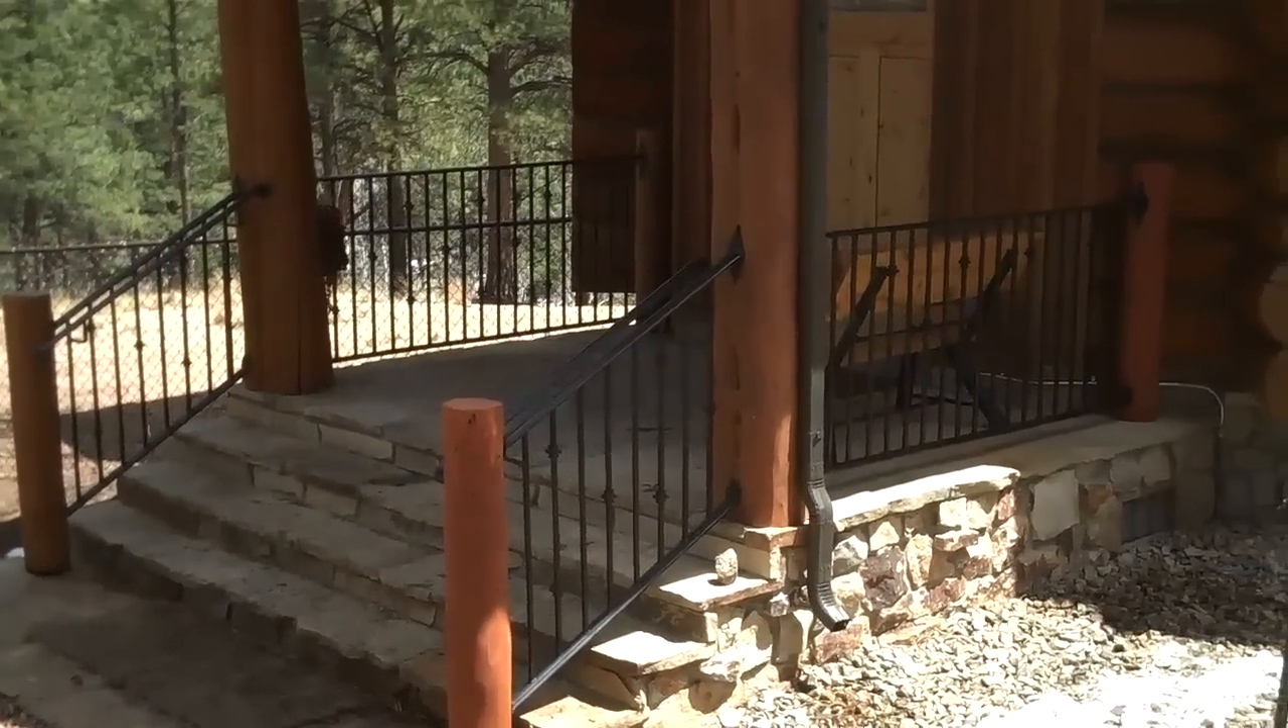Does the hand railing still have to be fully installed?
No.